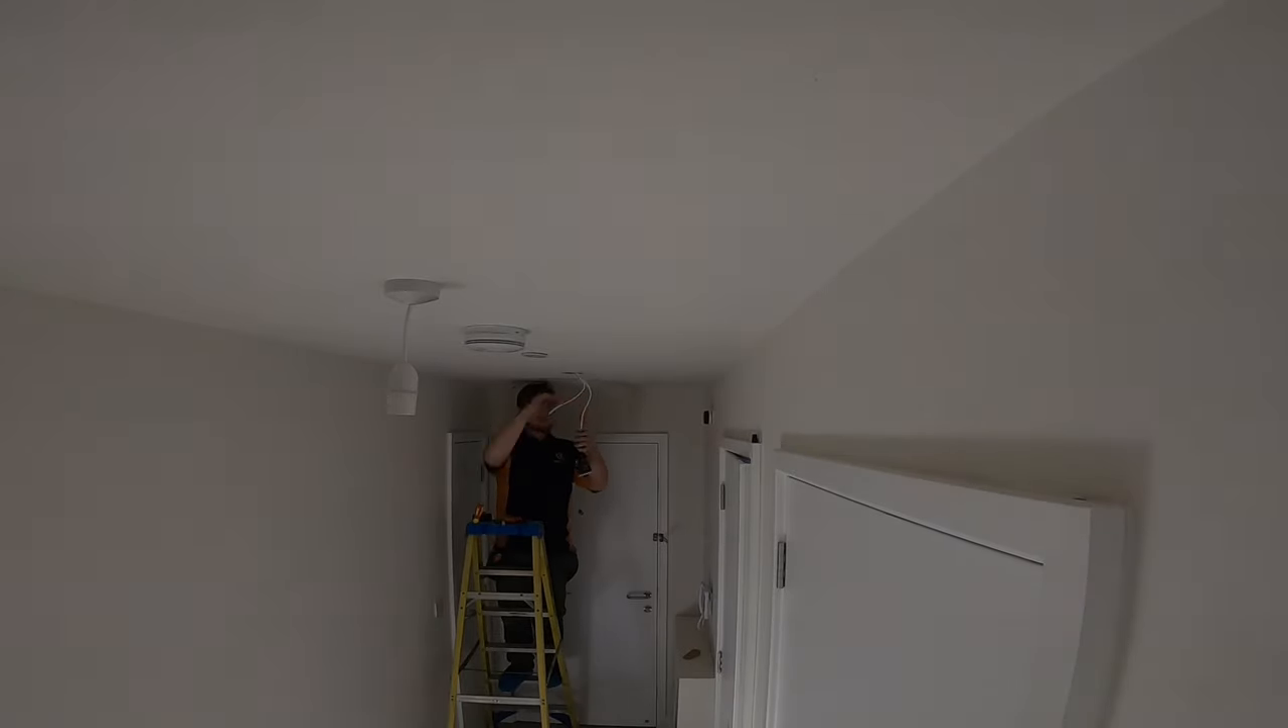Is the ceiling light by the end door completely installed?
No.